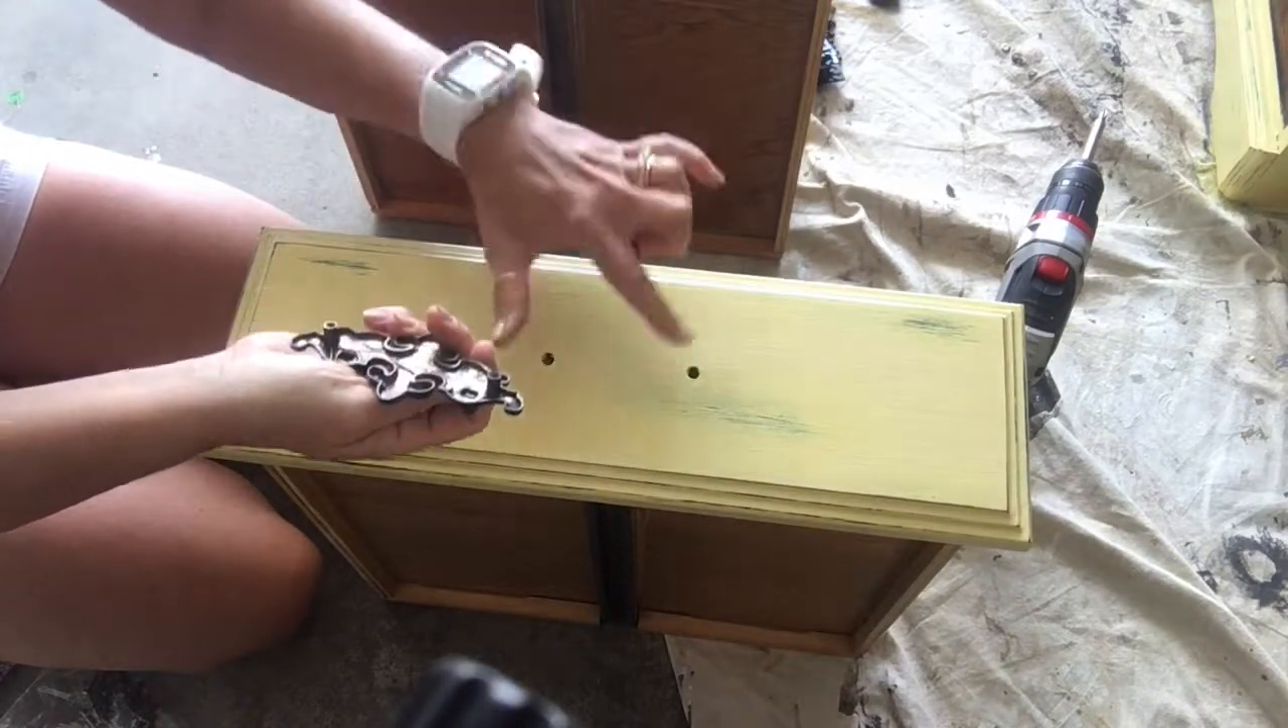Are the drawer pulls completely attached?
No.